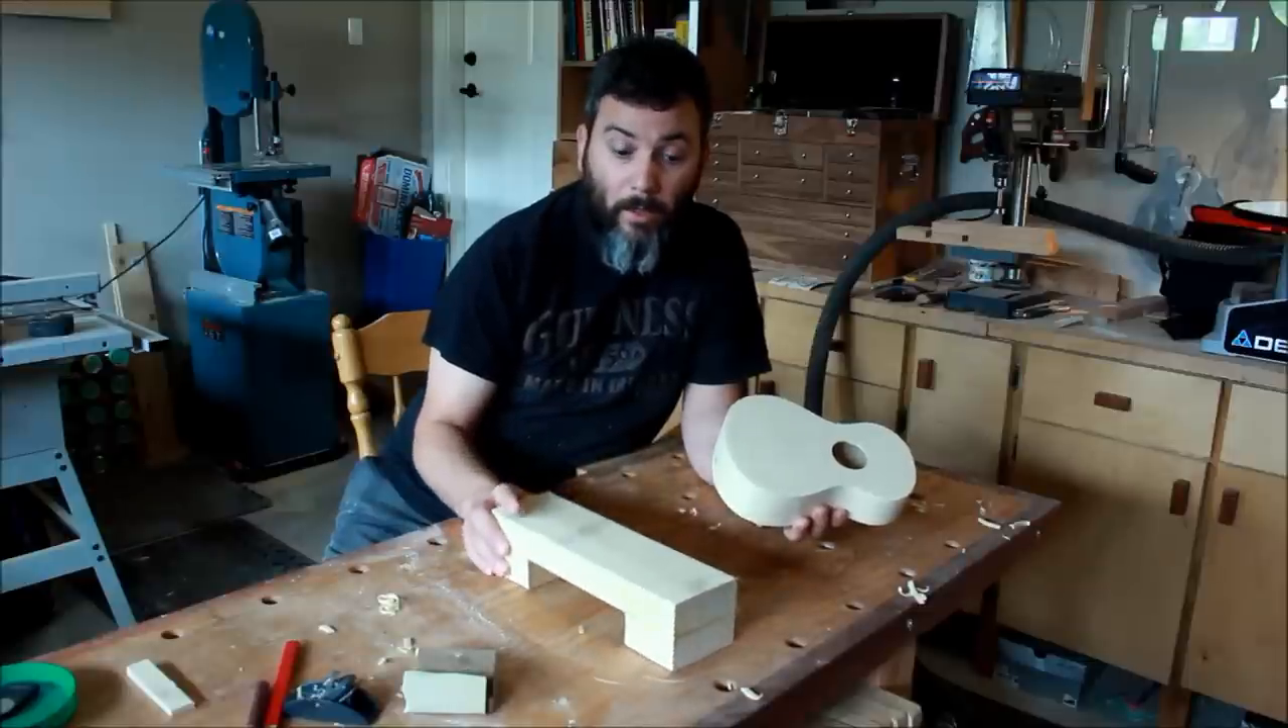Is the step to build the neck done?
No.